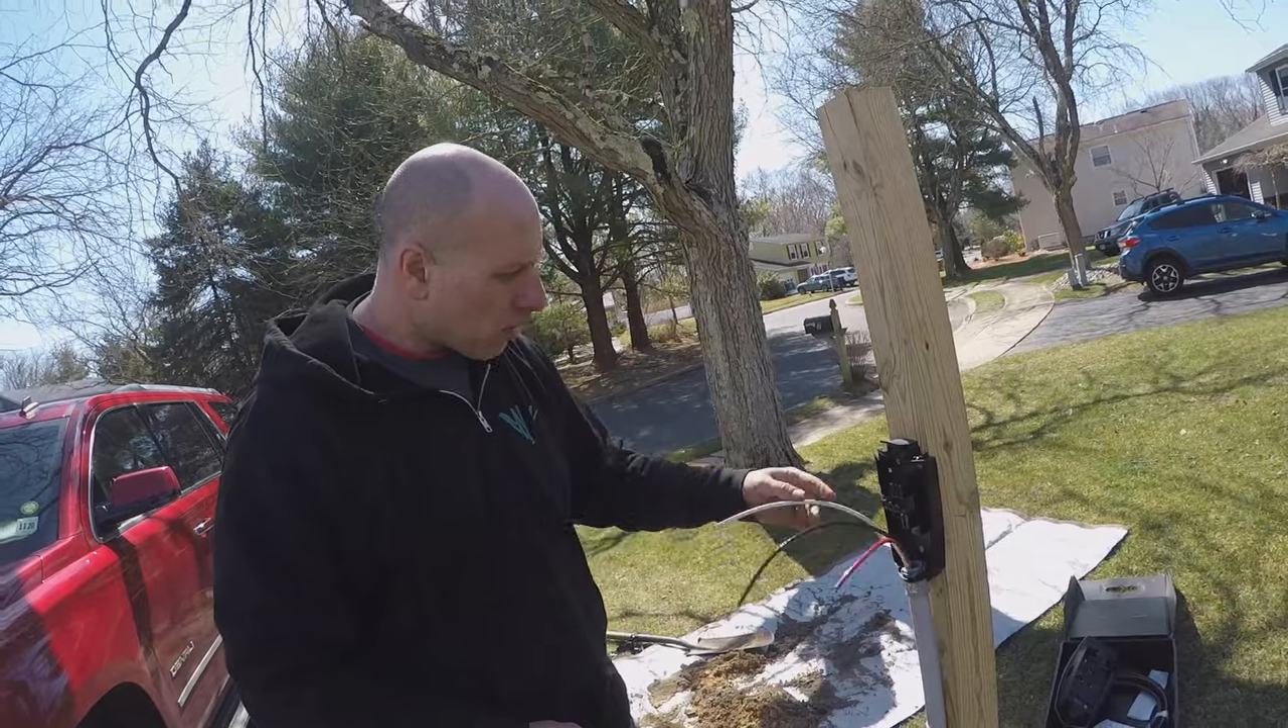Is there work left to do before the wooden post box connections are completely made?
Yes.